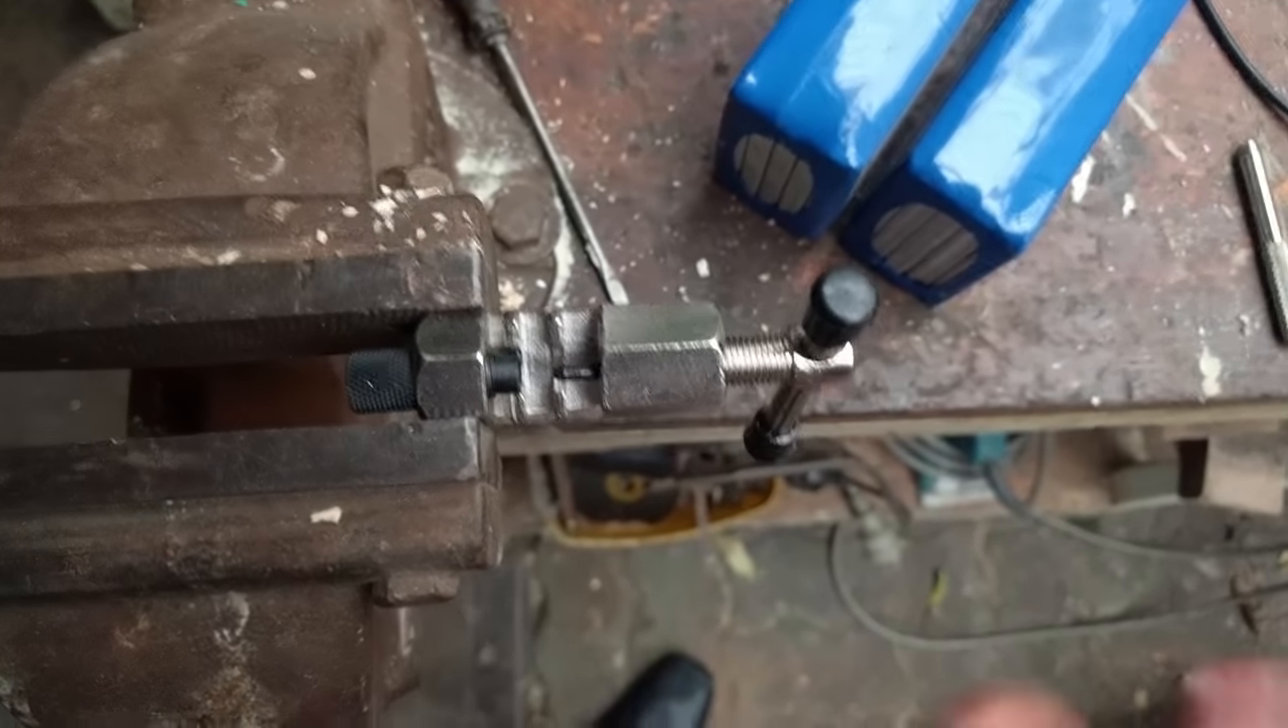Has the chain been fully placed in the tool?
No.